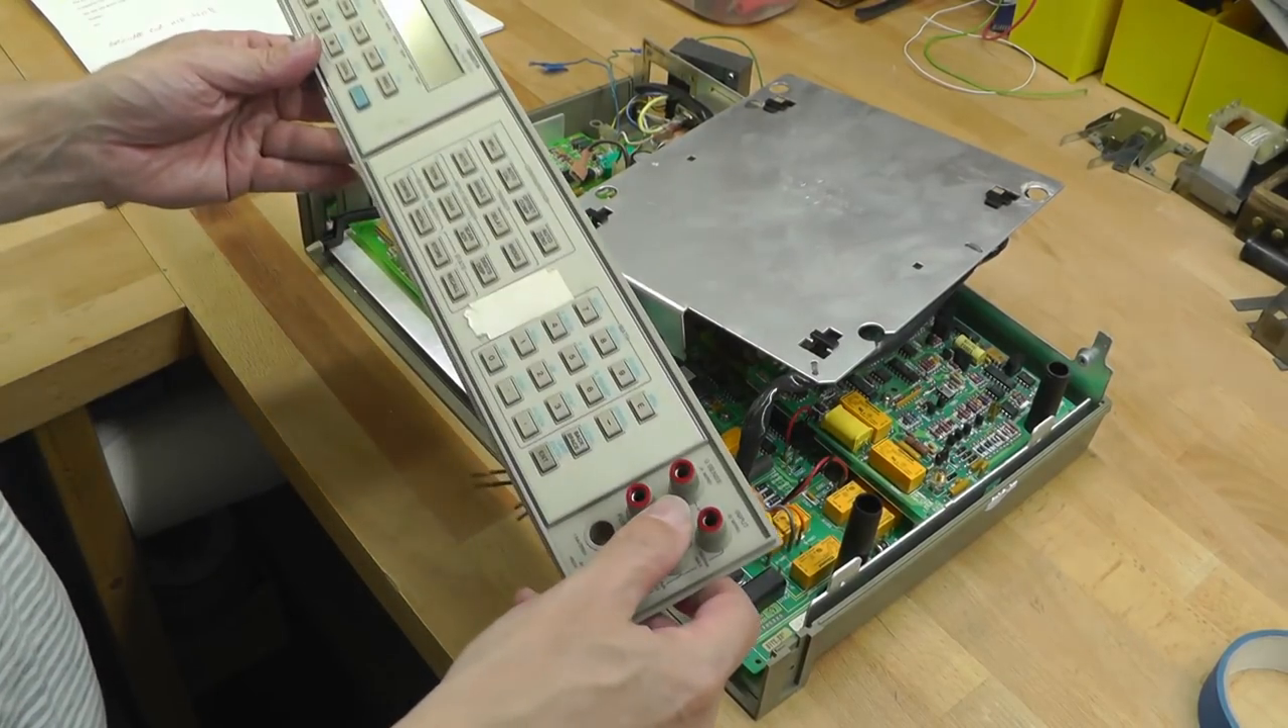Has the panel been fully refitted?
No.